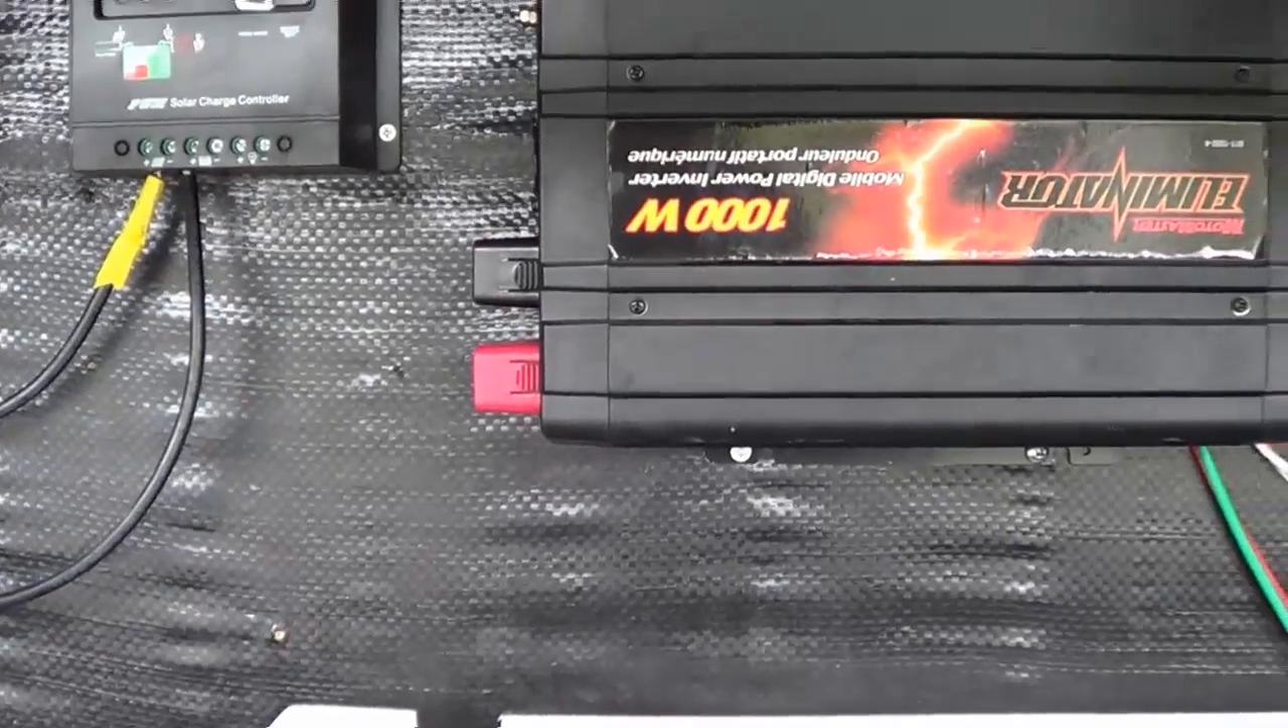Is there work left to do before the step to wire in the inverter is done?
Yes.